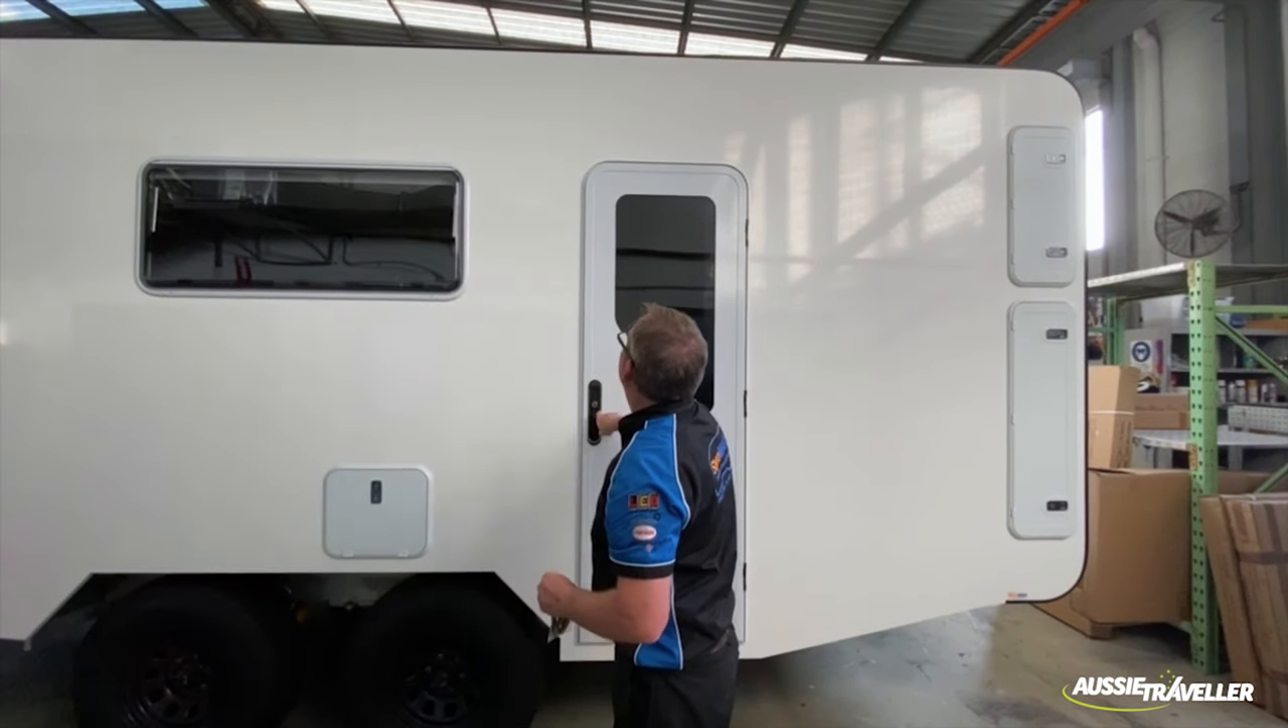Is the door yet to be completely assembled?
No.